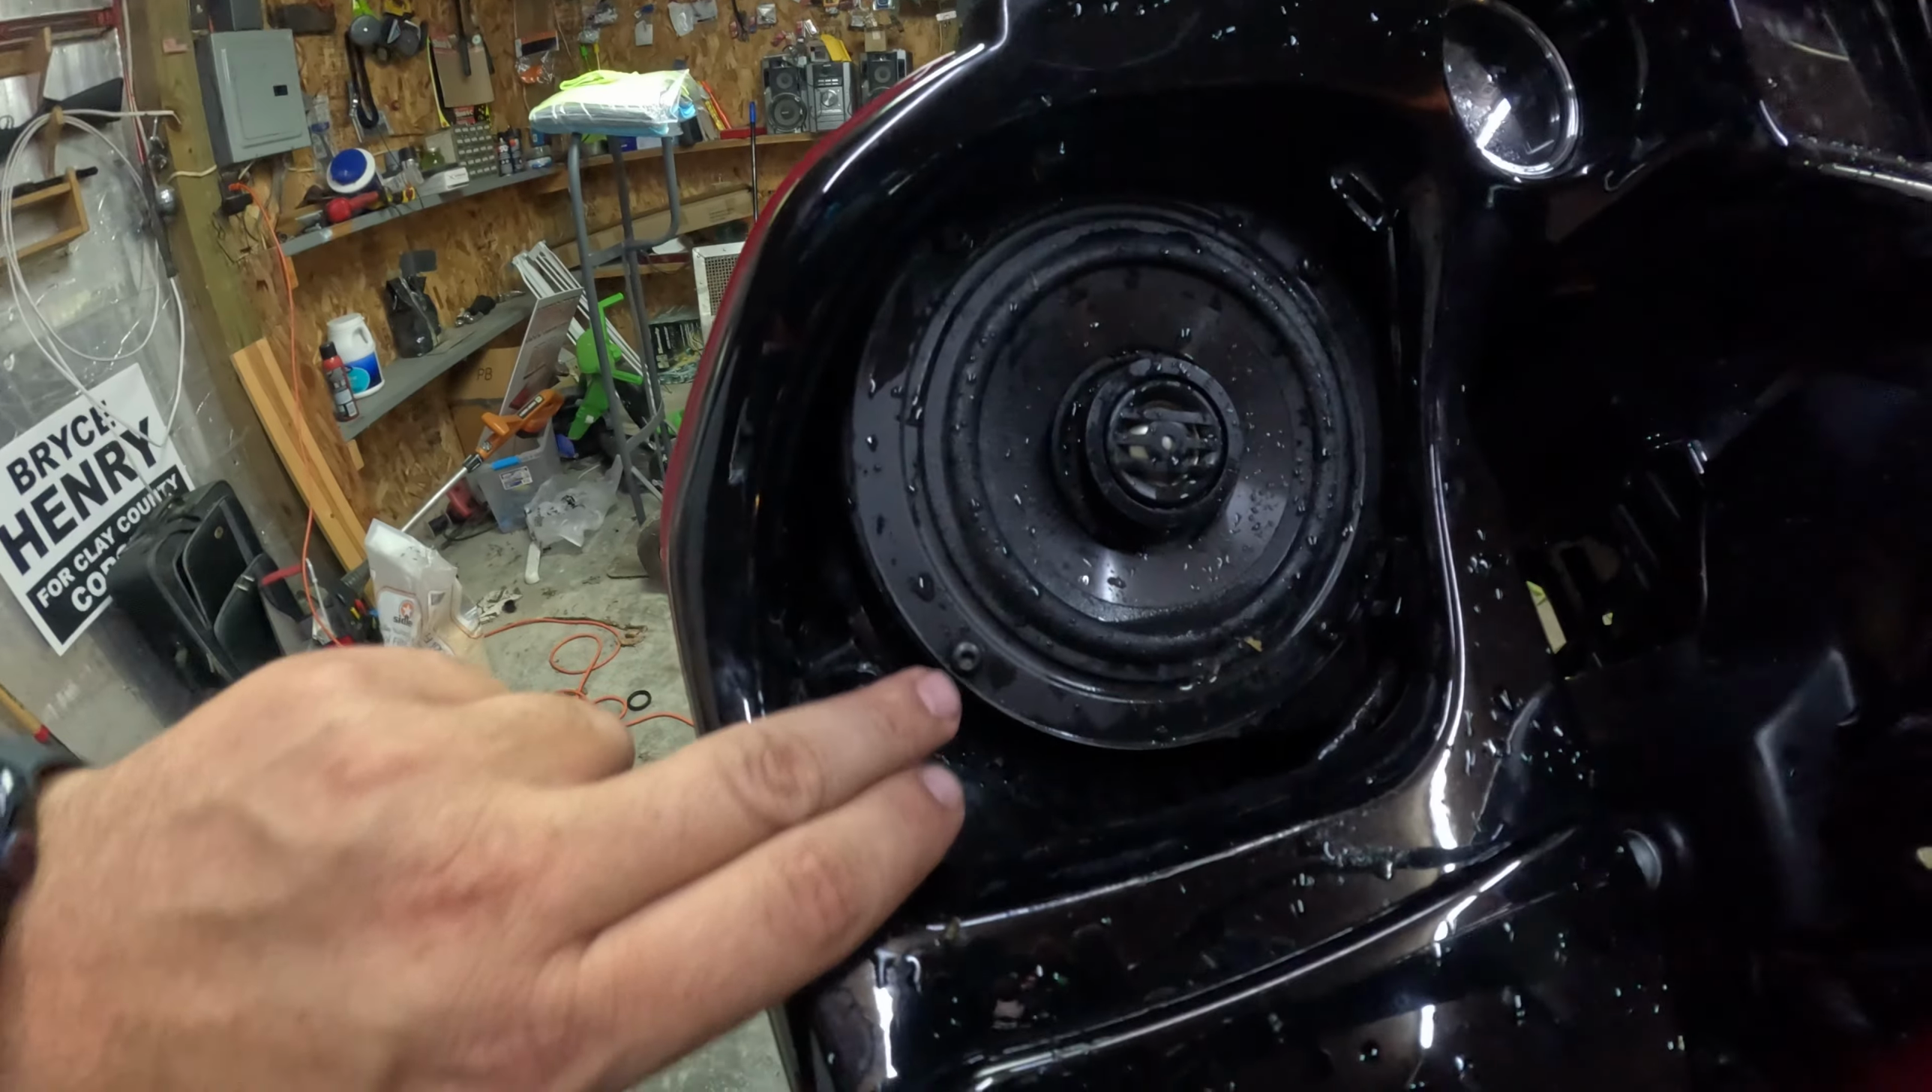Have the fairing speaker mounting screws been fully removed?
No.